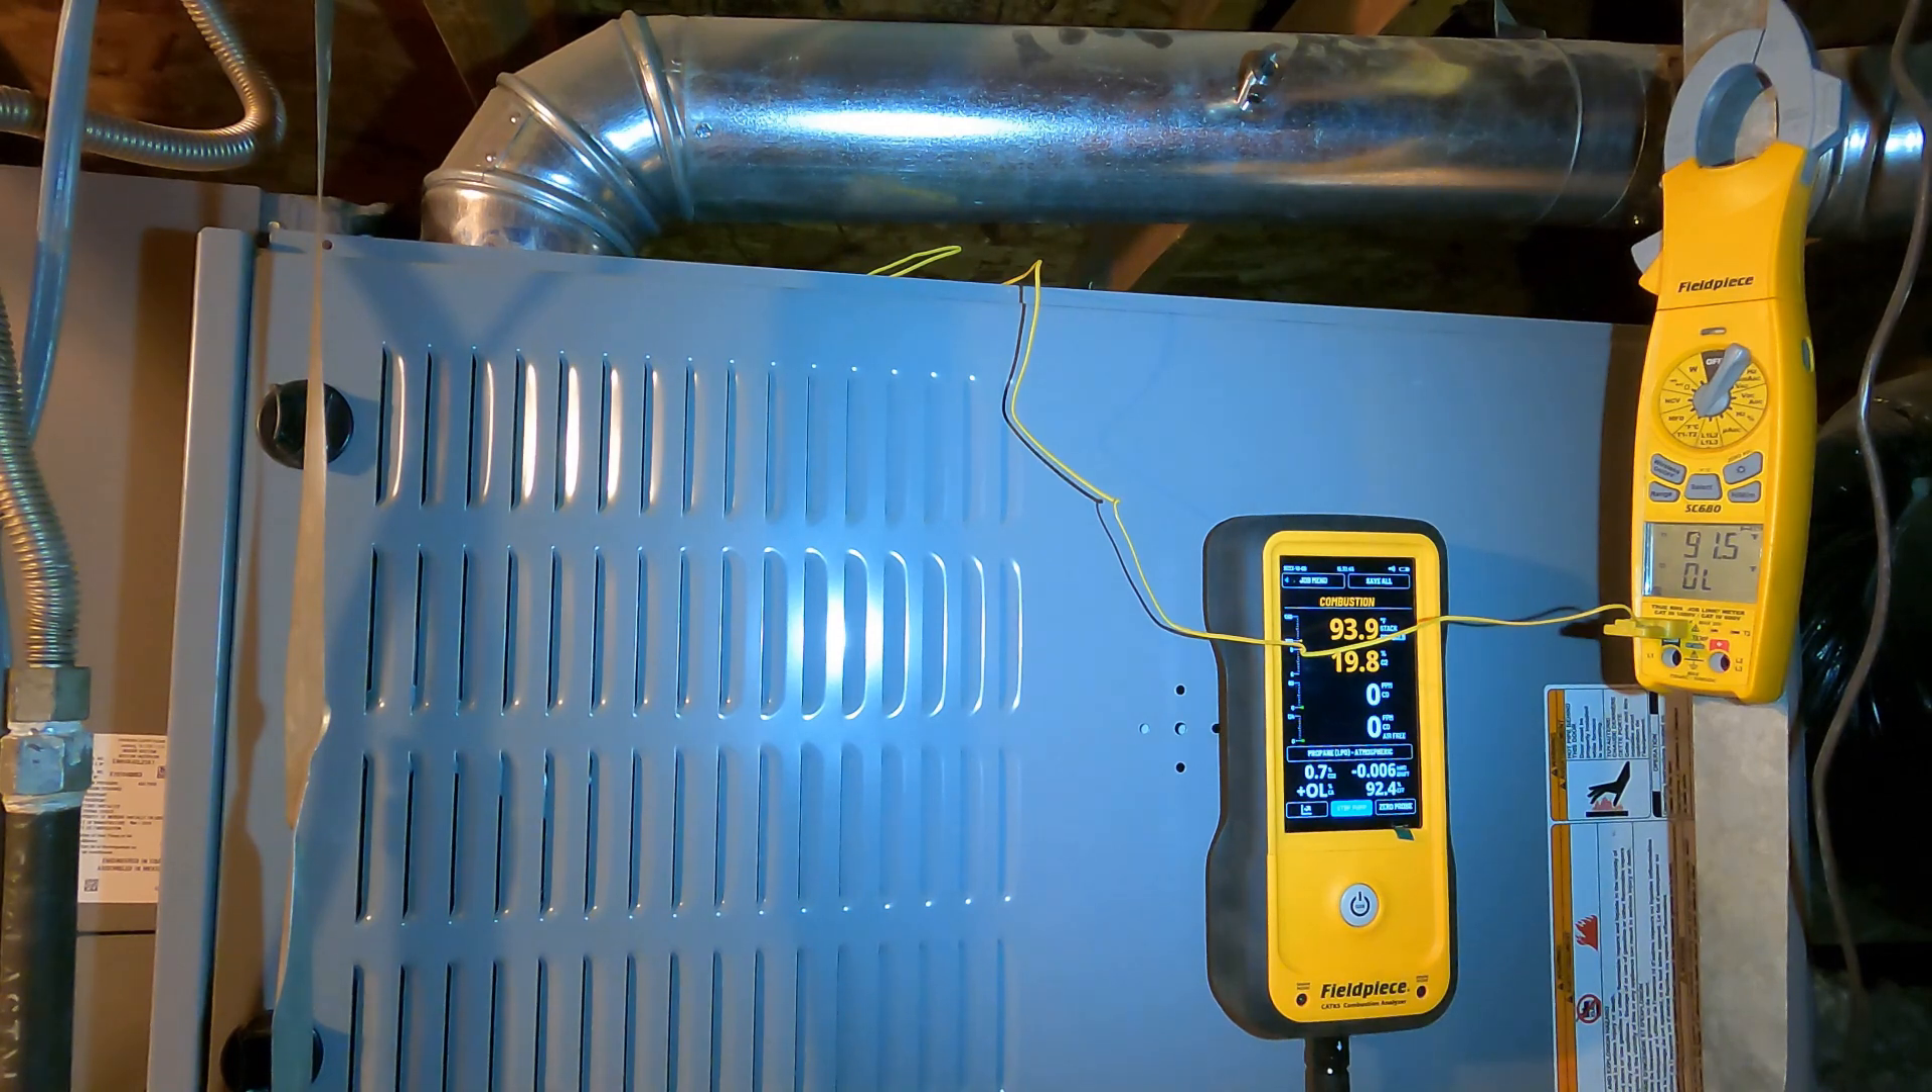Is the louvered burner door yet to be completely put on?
No.